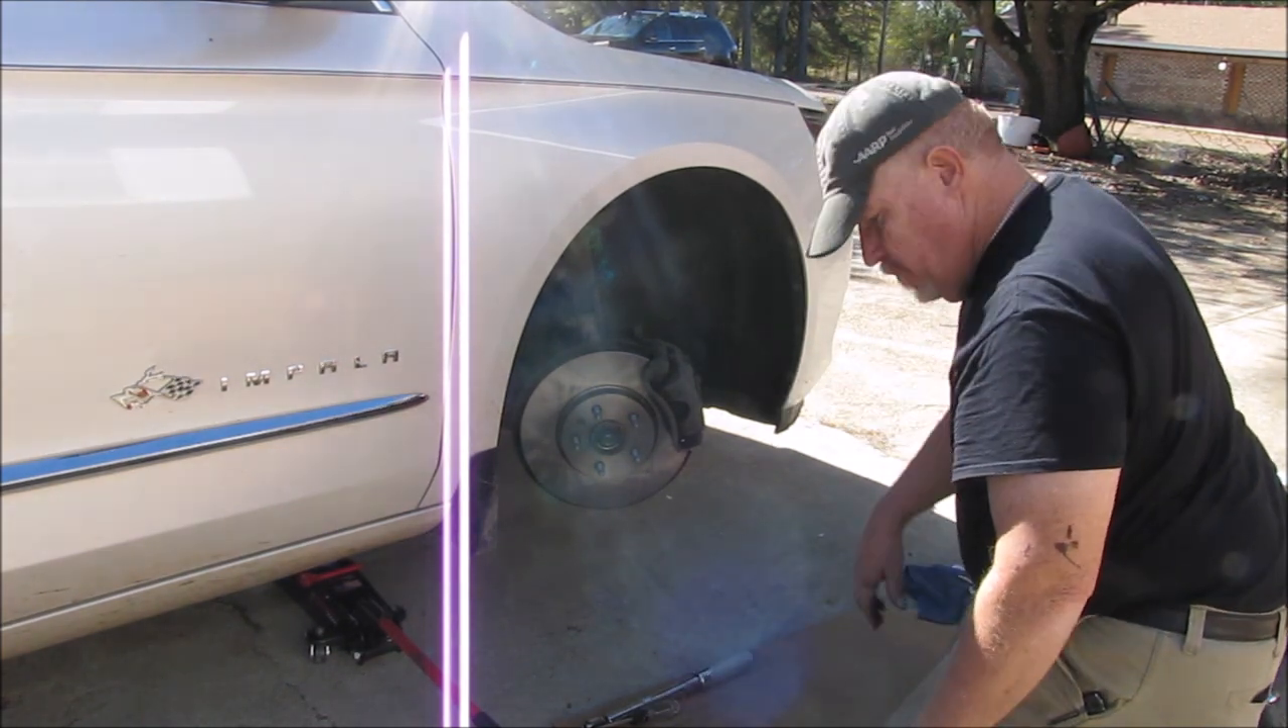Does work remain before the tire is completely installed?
Yes.